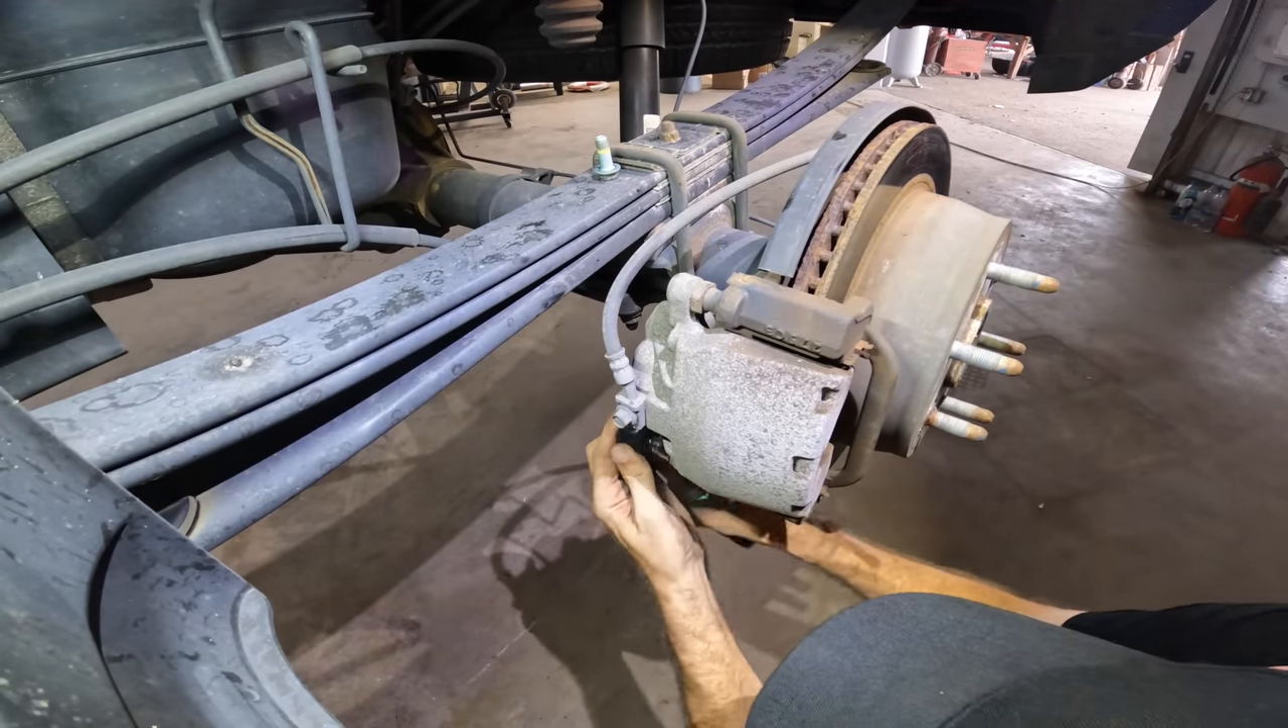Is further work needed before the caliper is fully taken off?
Yes.